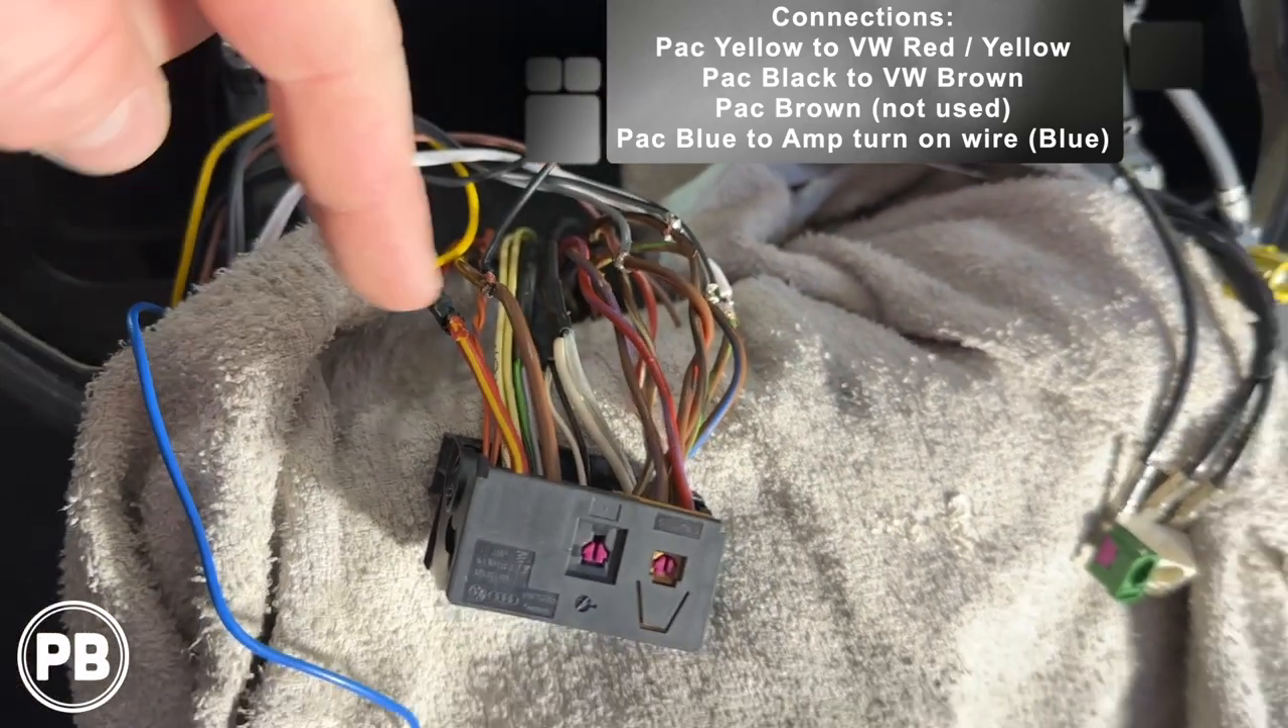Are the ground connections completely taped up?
No.